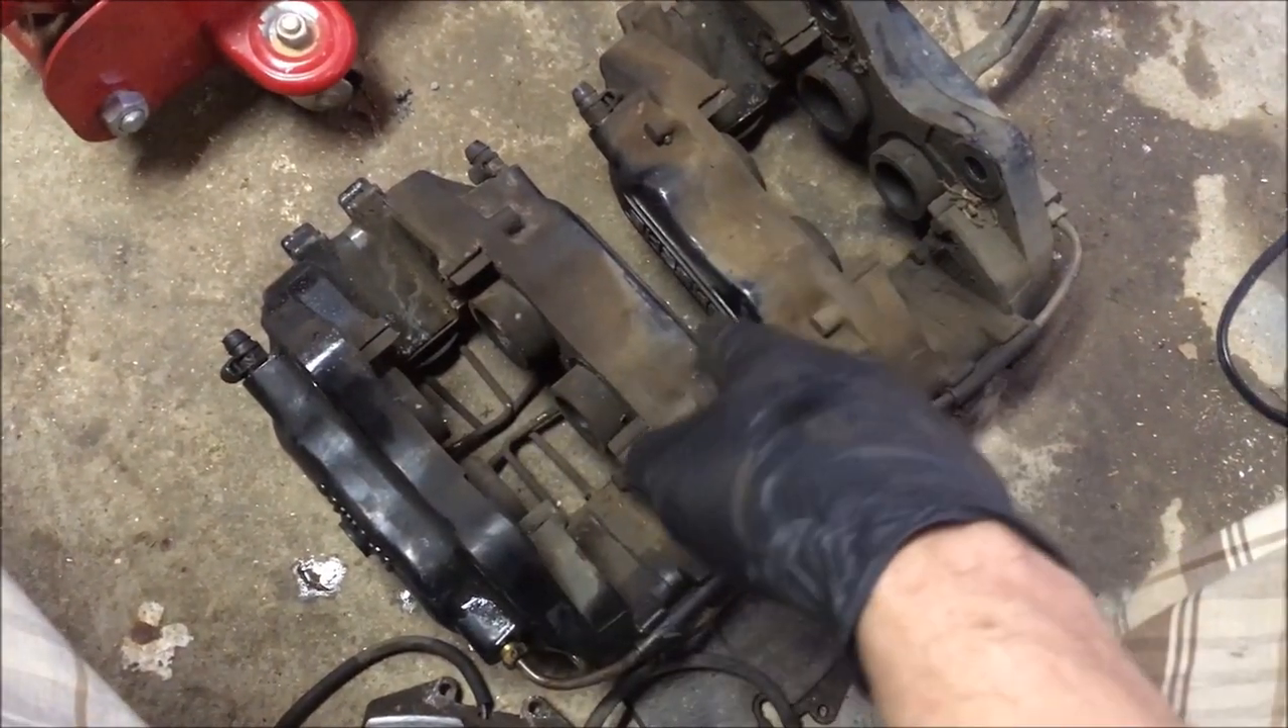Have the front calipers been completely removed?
Yes.